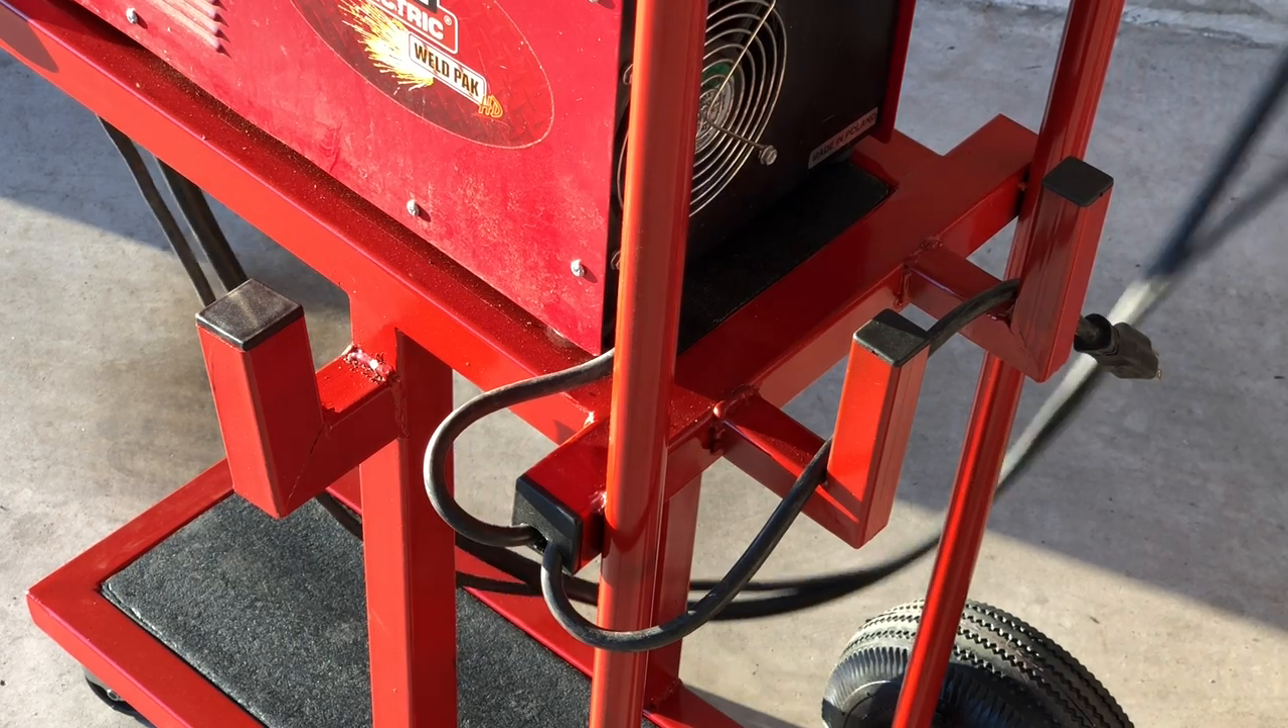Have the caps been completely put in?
Yes.